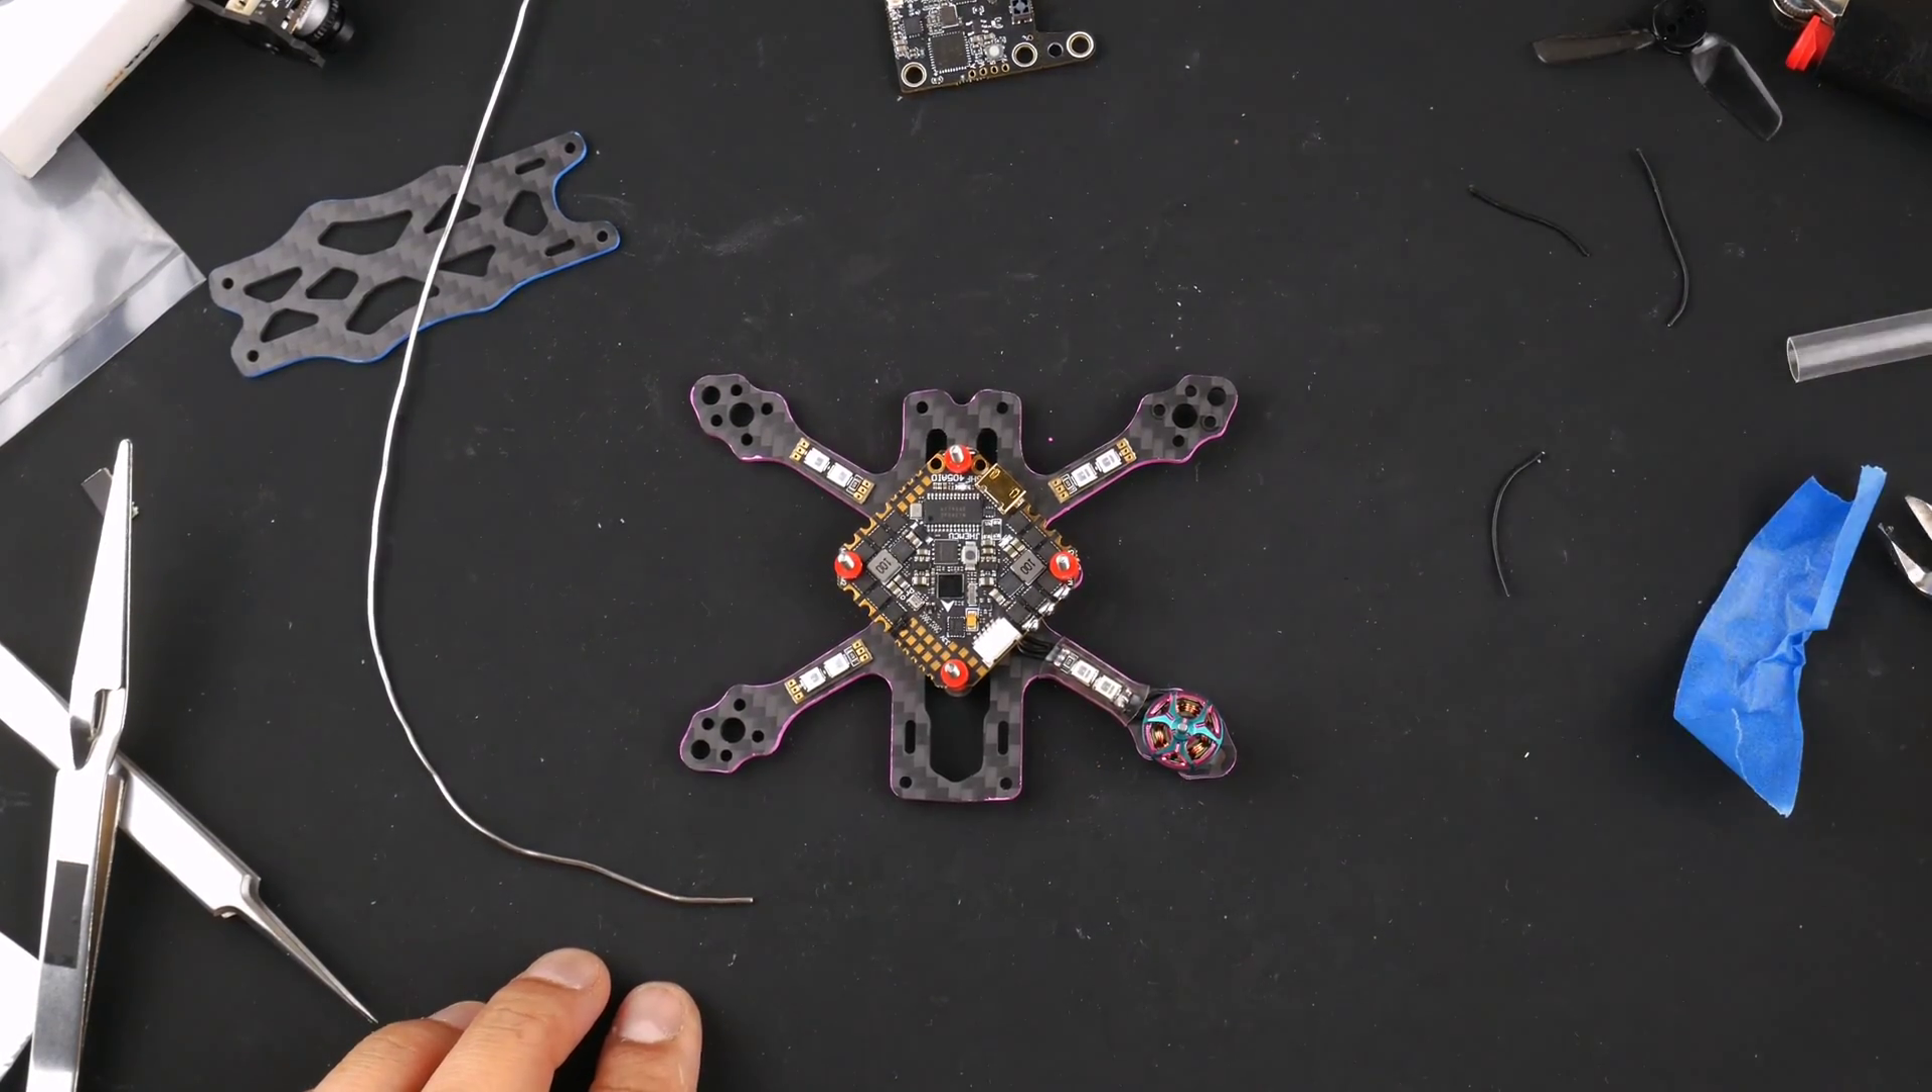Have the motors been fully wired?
No.